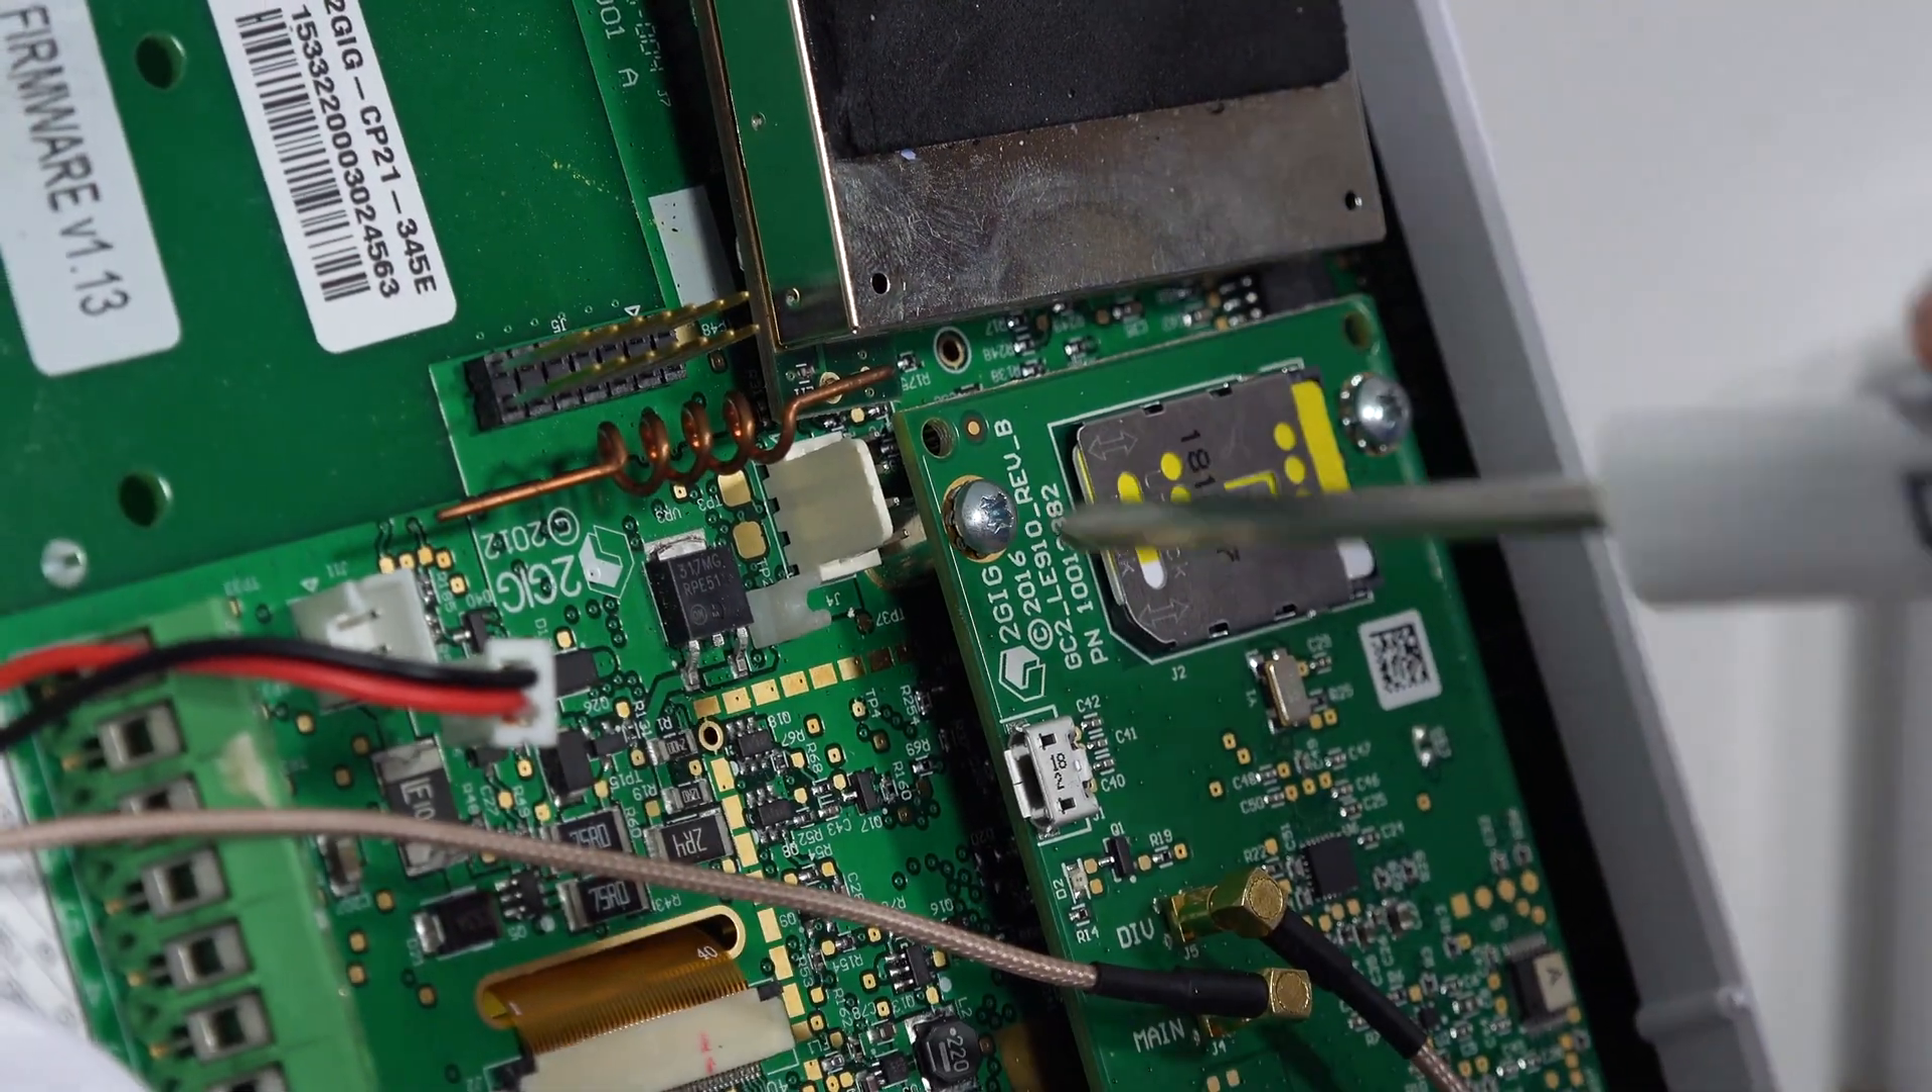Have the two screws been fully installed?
Yes.